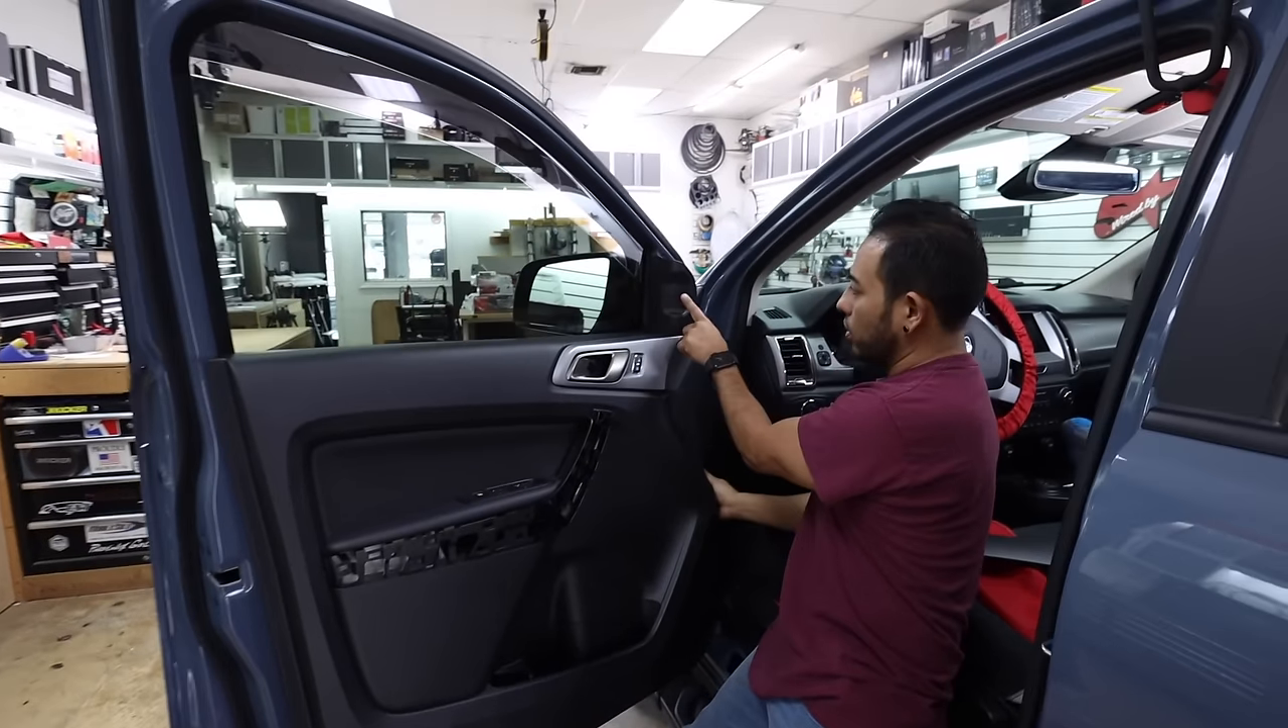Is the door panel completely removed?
No.